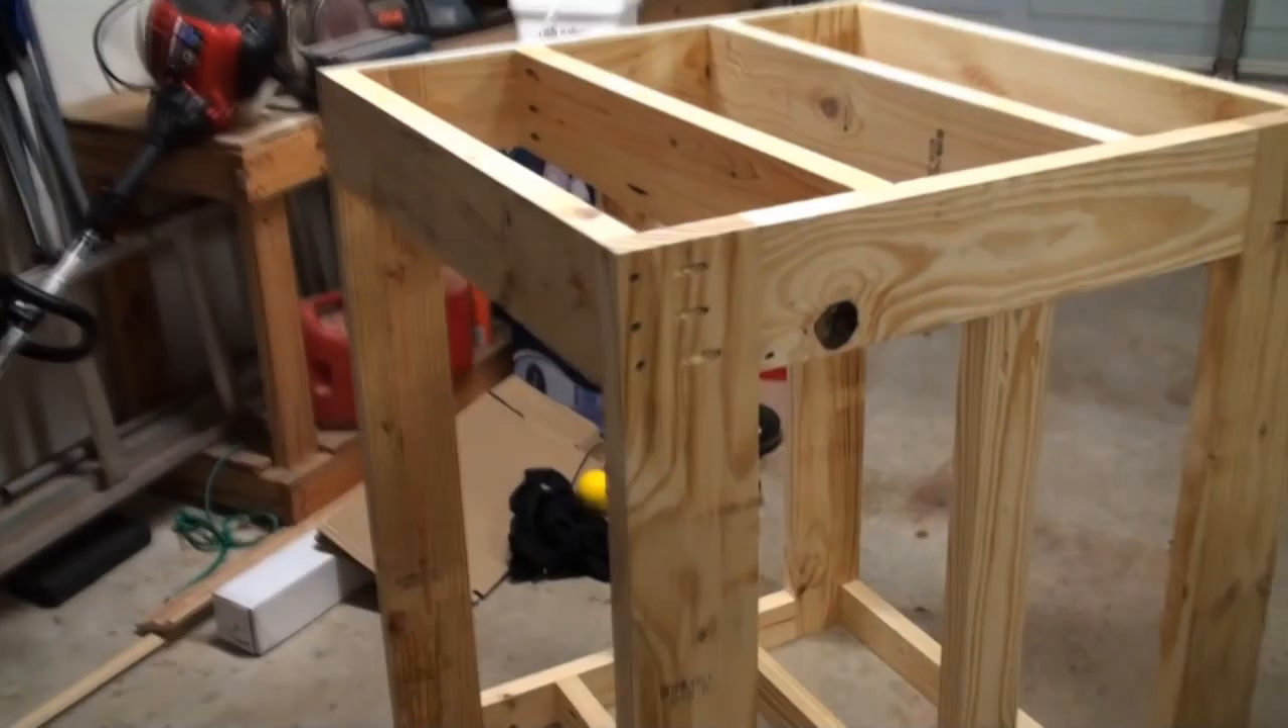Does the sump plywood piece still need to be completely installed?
Yes.